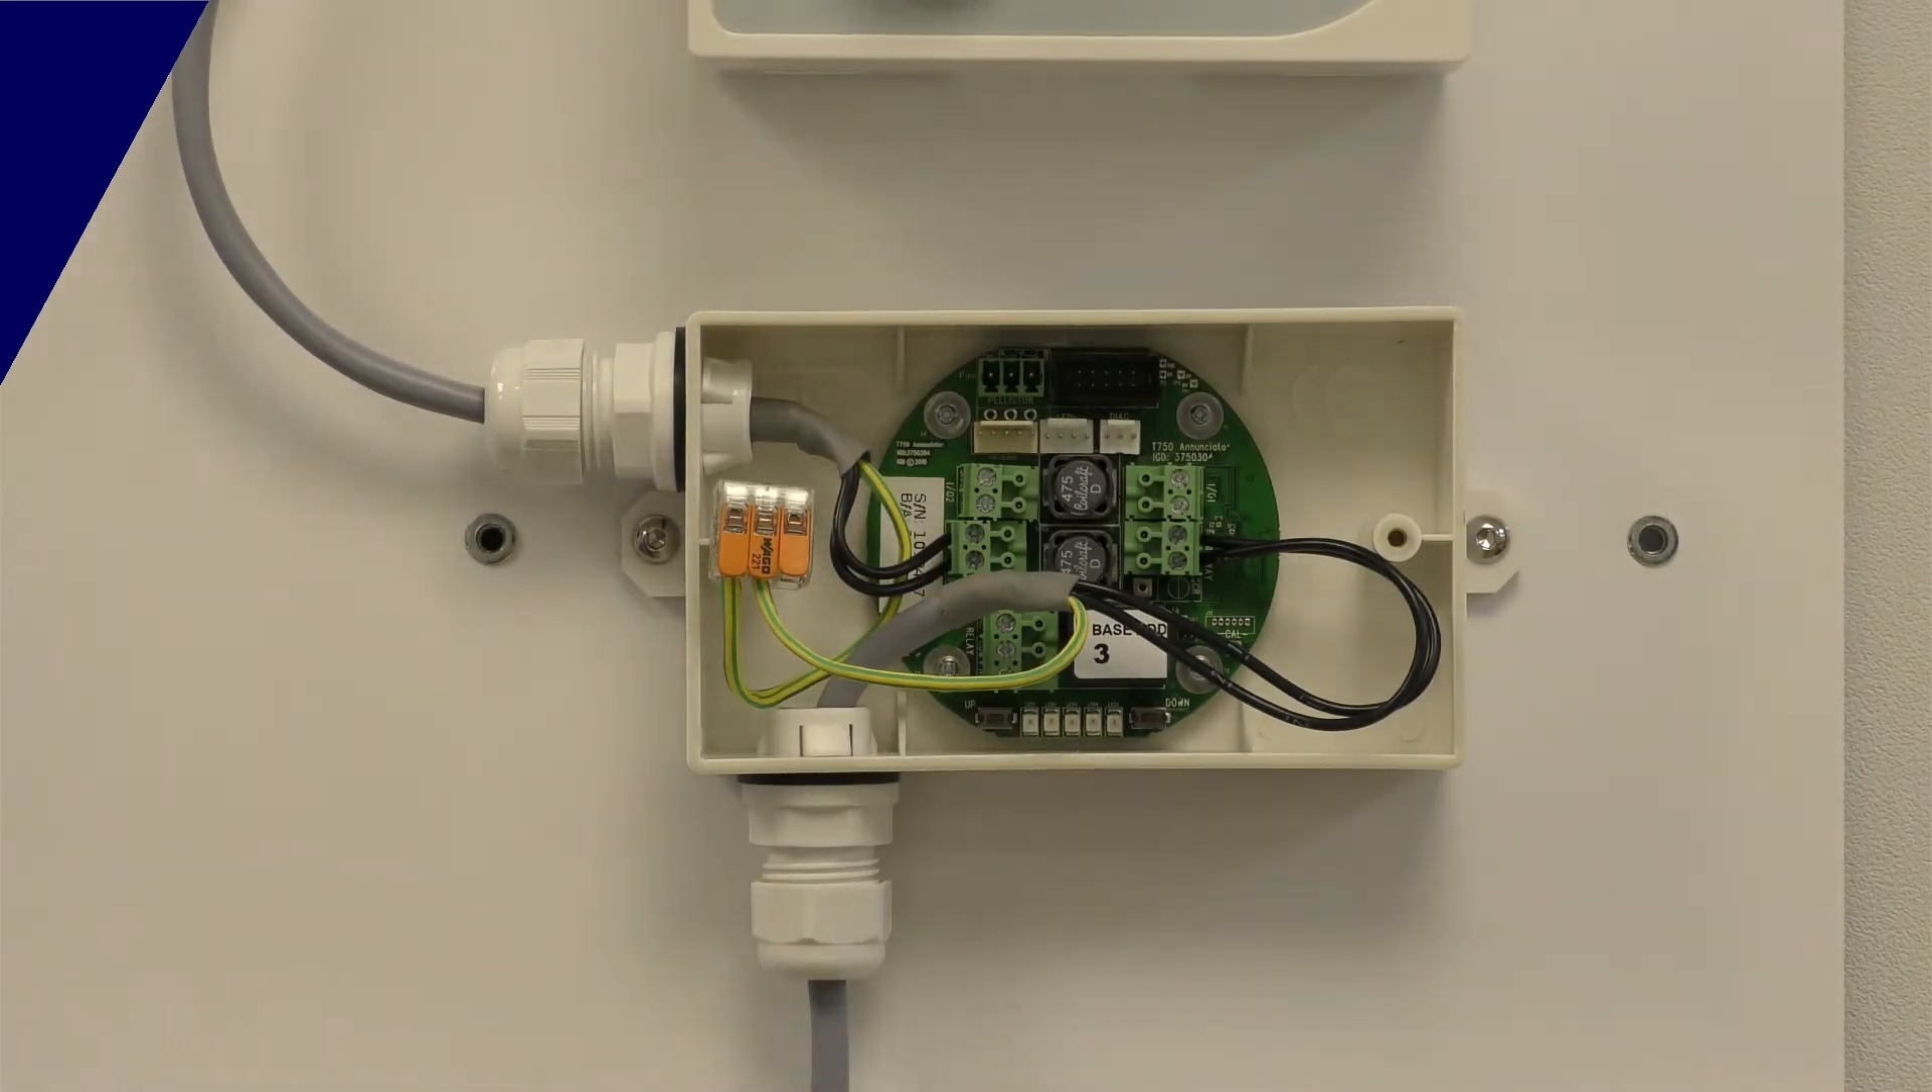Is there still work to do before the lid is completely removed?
No.